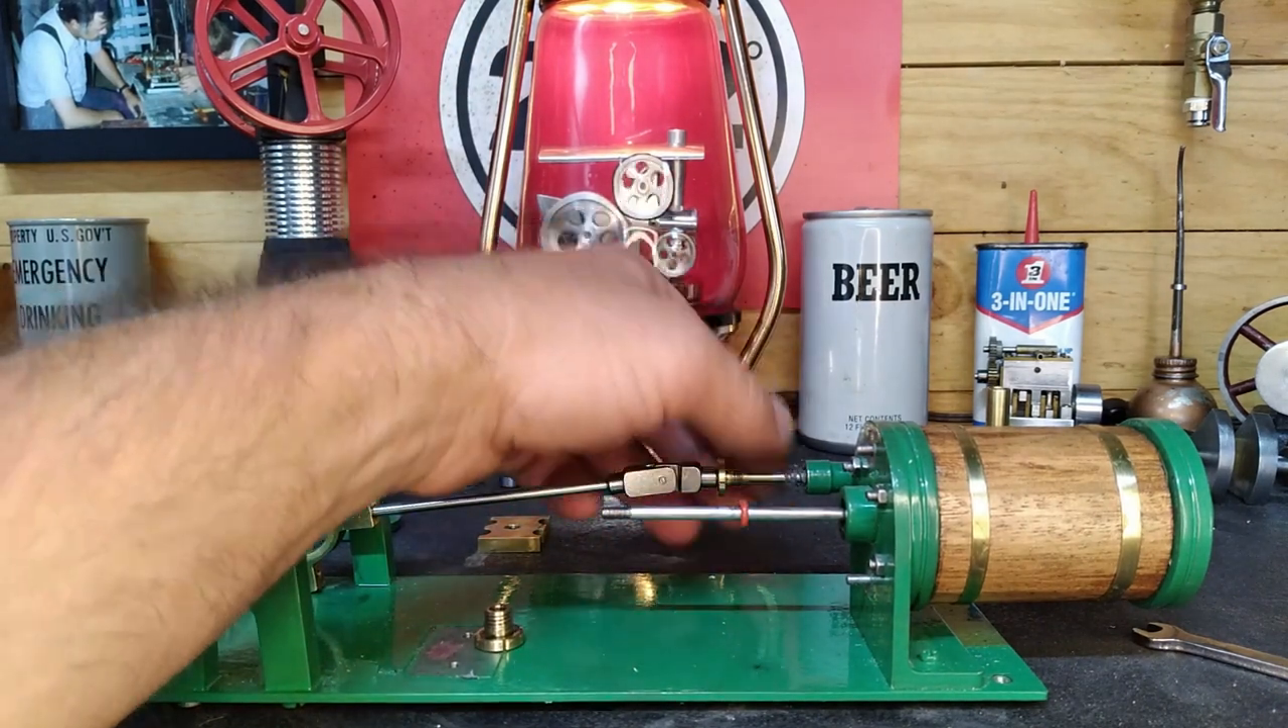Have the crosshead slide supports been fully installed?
No.